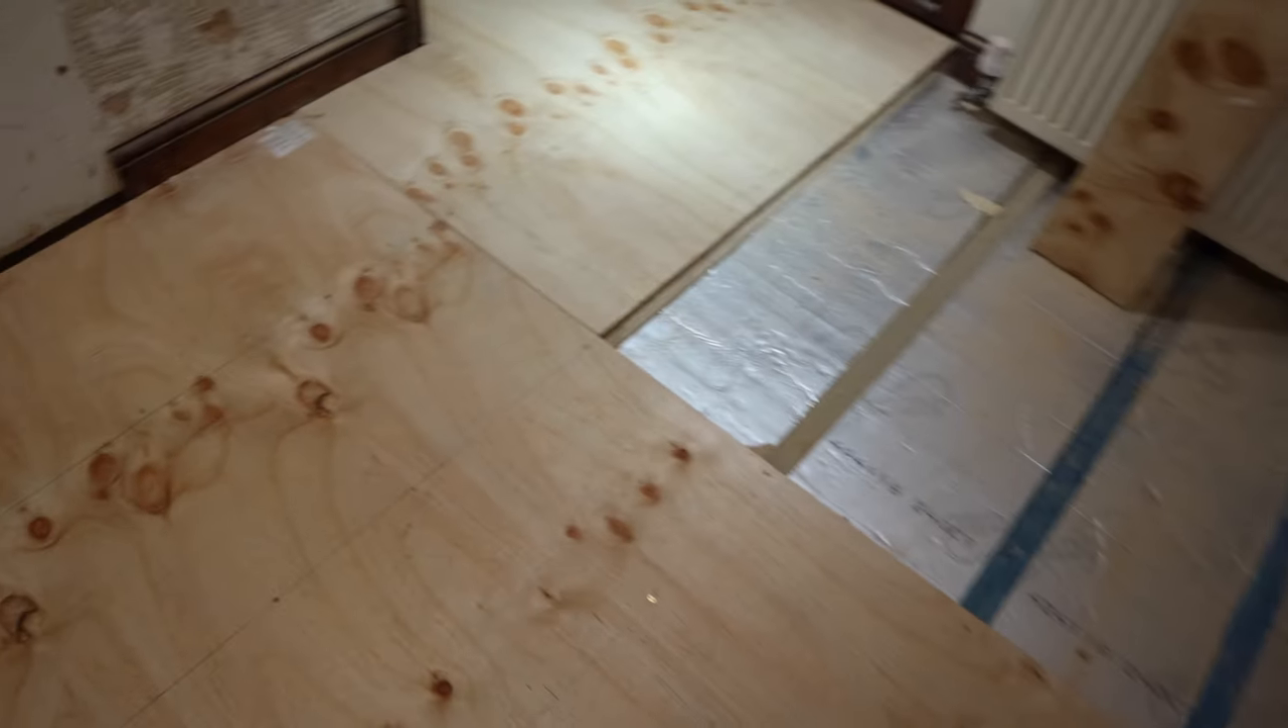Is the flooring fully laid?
No.